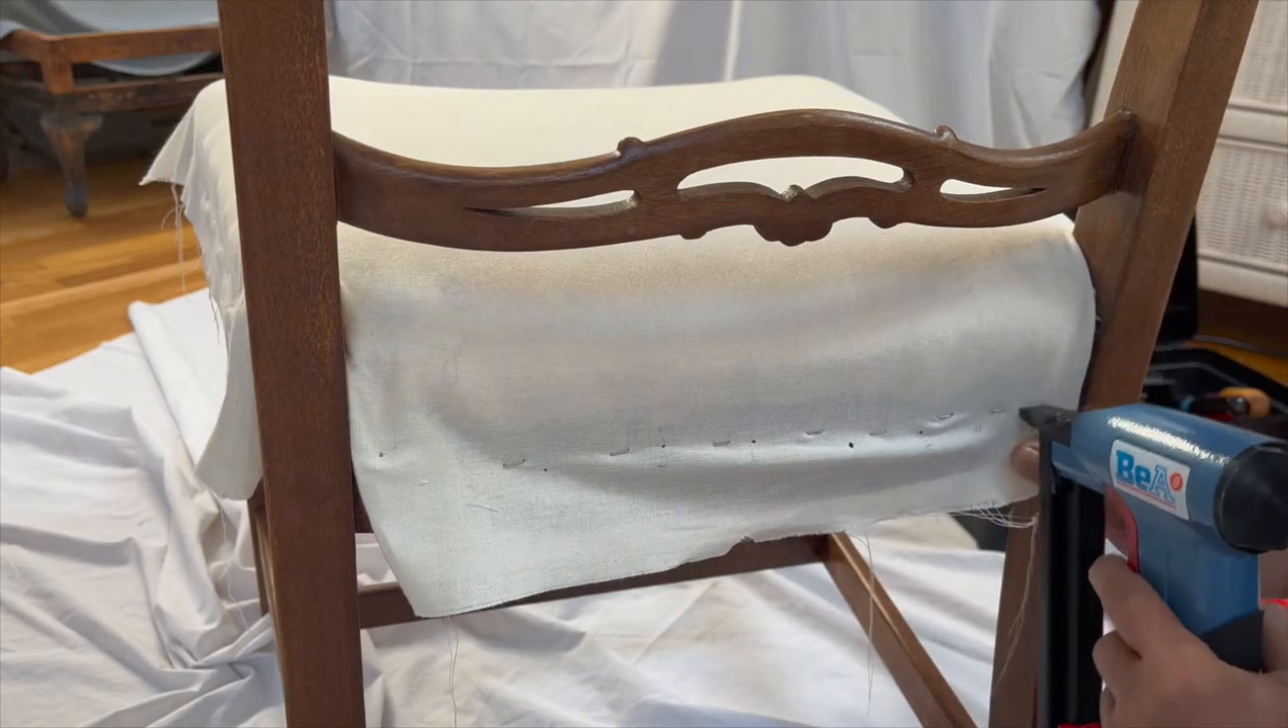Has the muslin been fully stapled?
No.